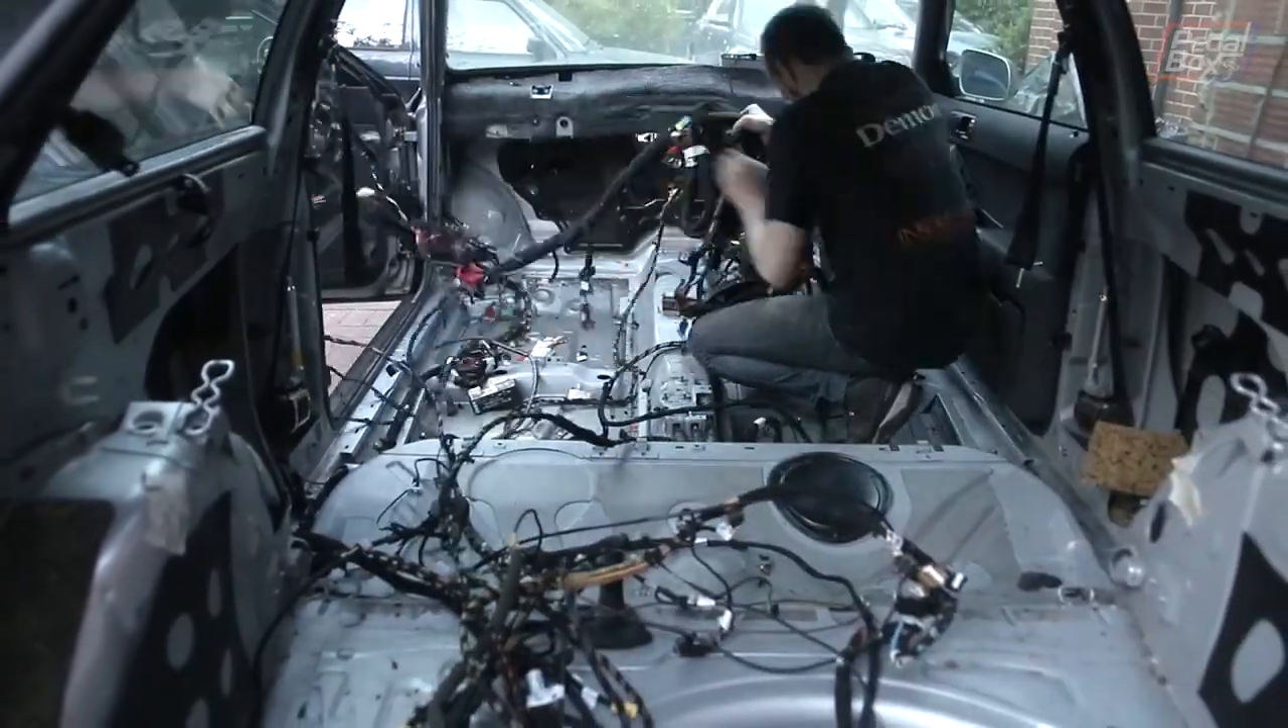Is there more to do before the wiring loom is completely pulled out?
Yes.